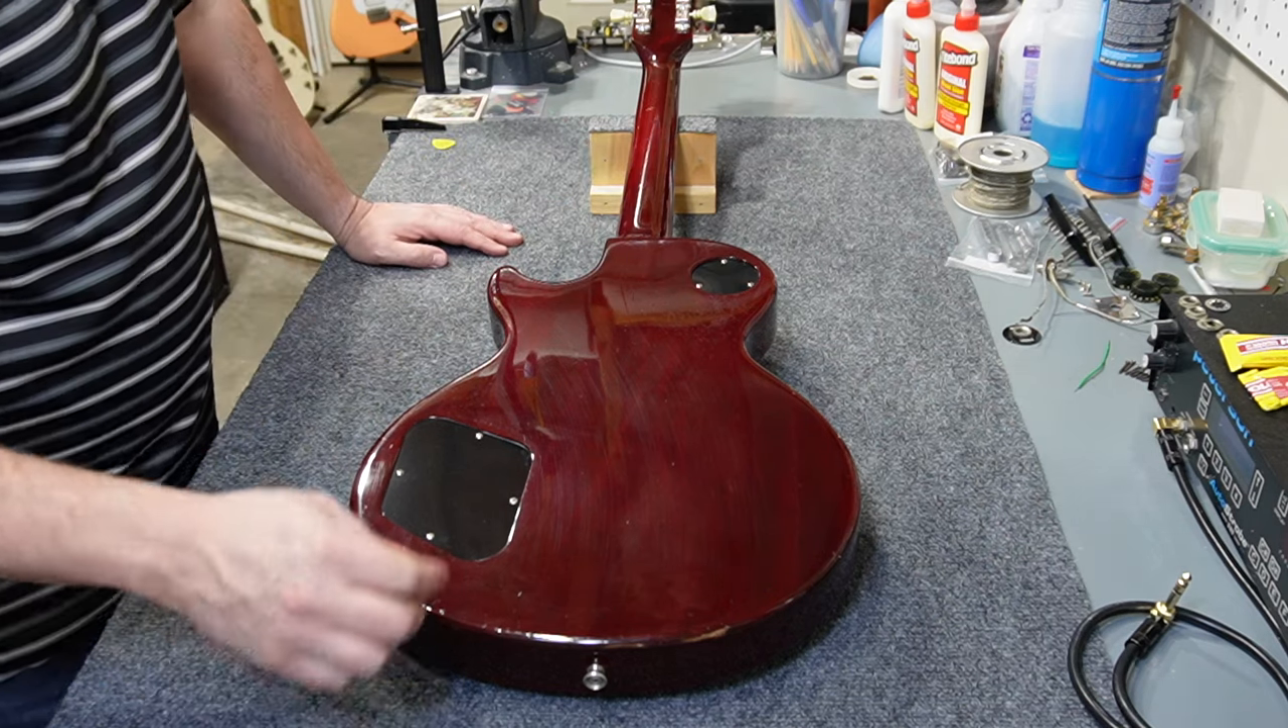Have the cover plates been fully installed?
Yes.